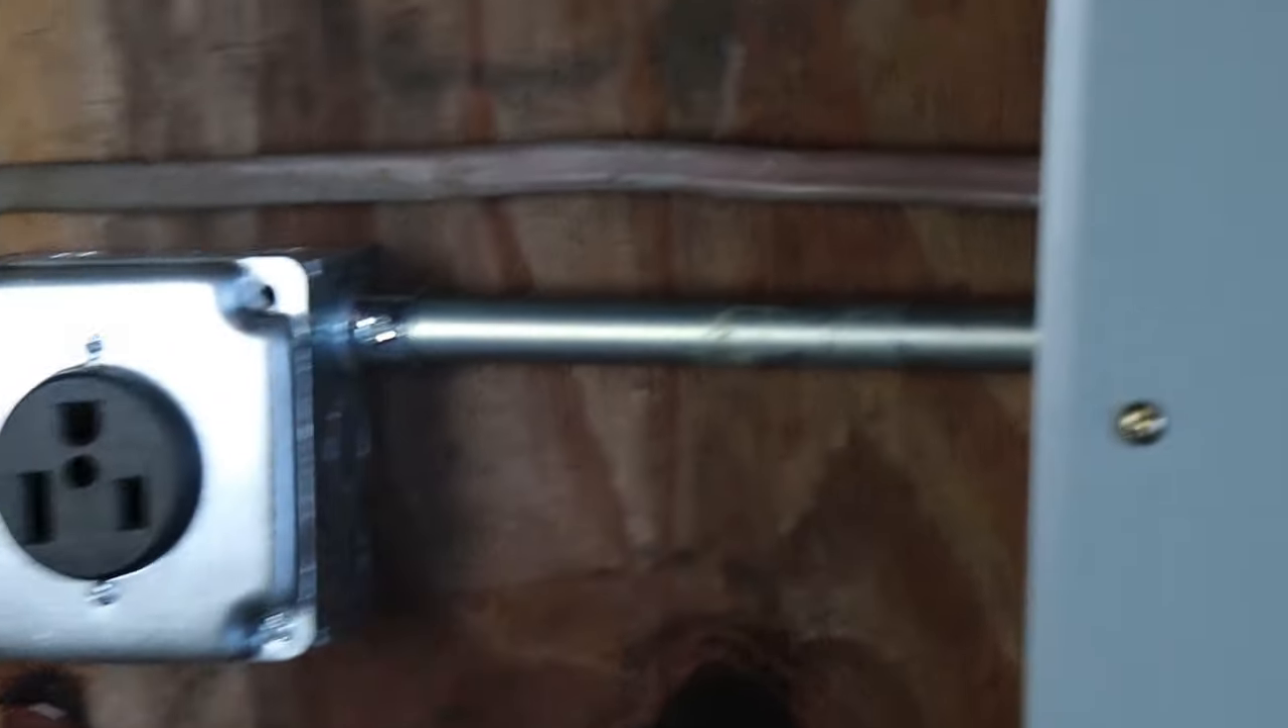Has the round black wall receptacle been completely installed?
Yes.